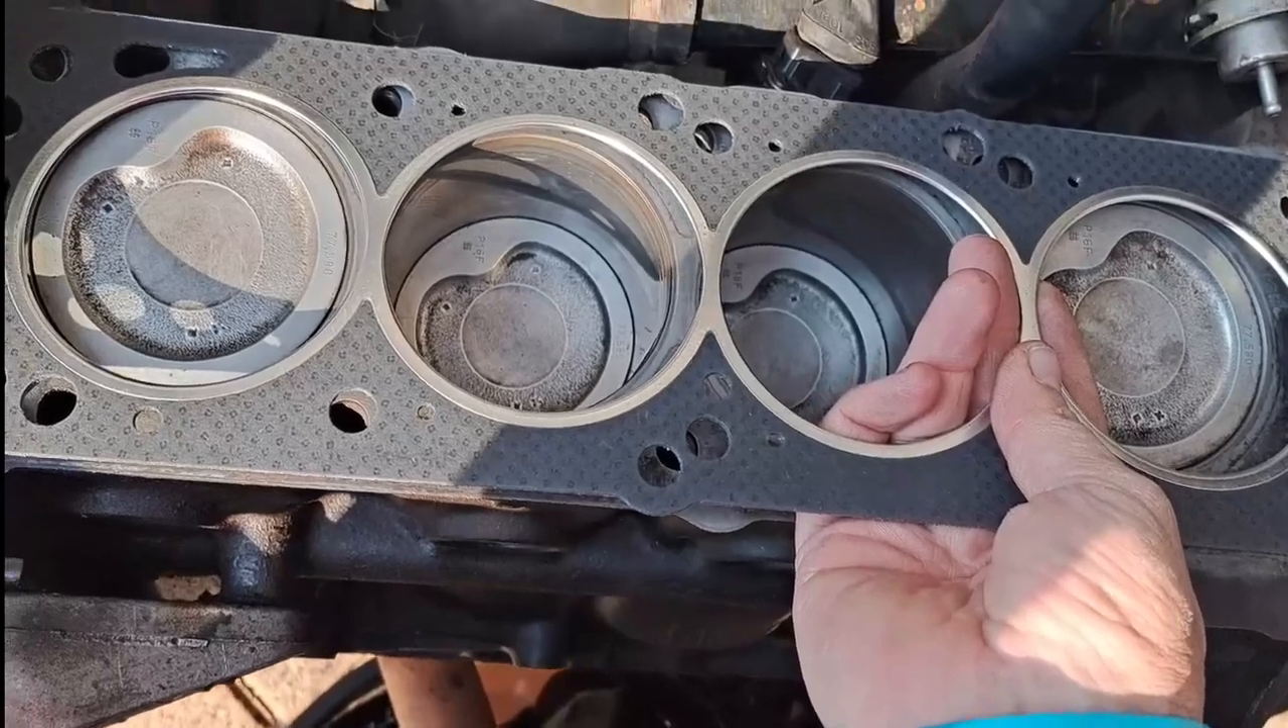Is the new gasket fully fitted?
No.